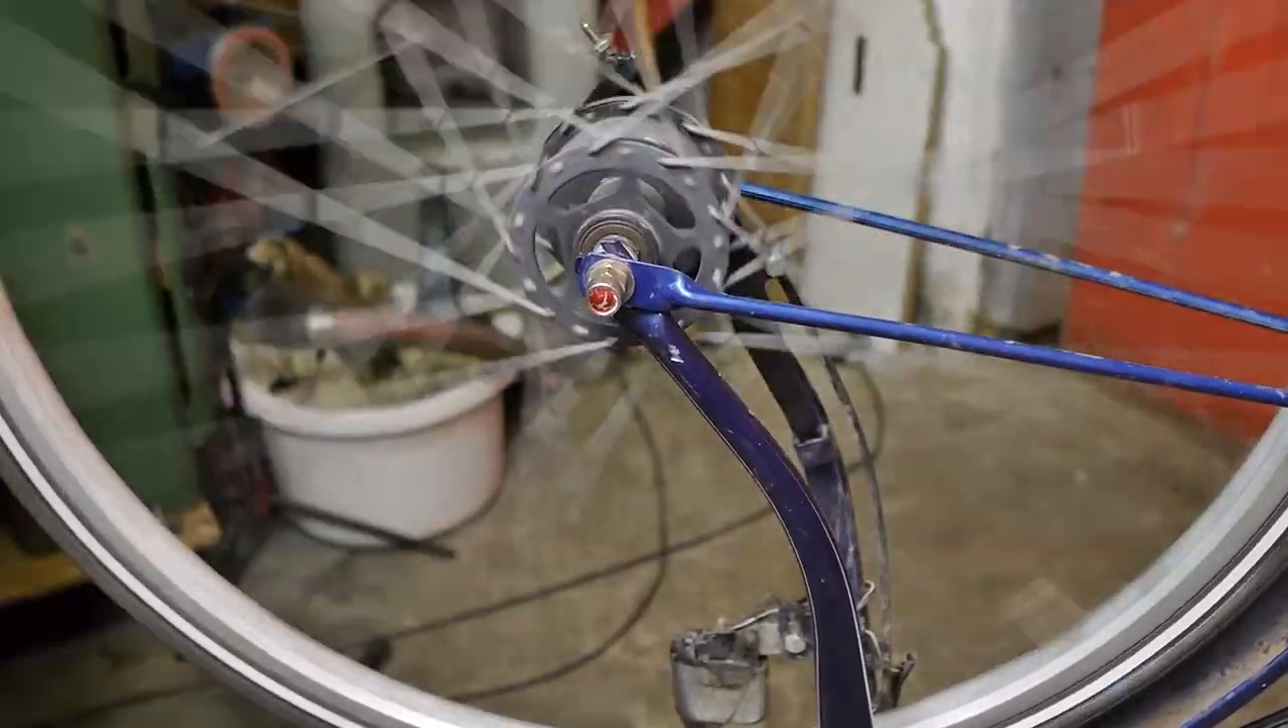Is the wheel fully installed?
Yes.